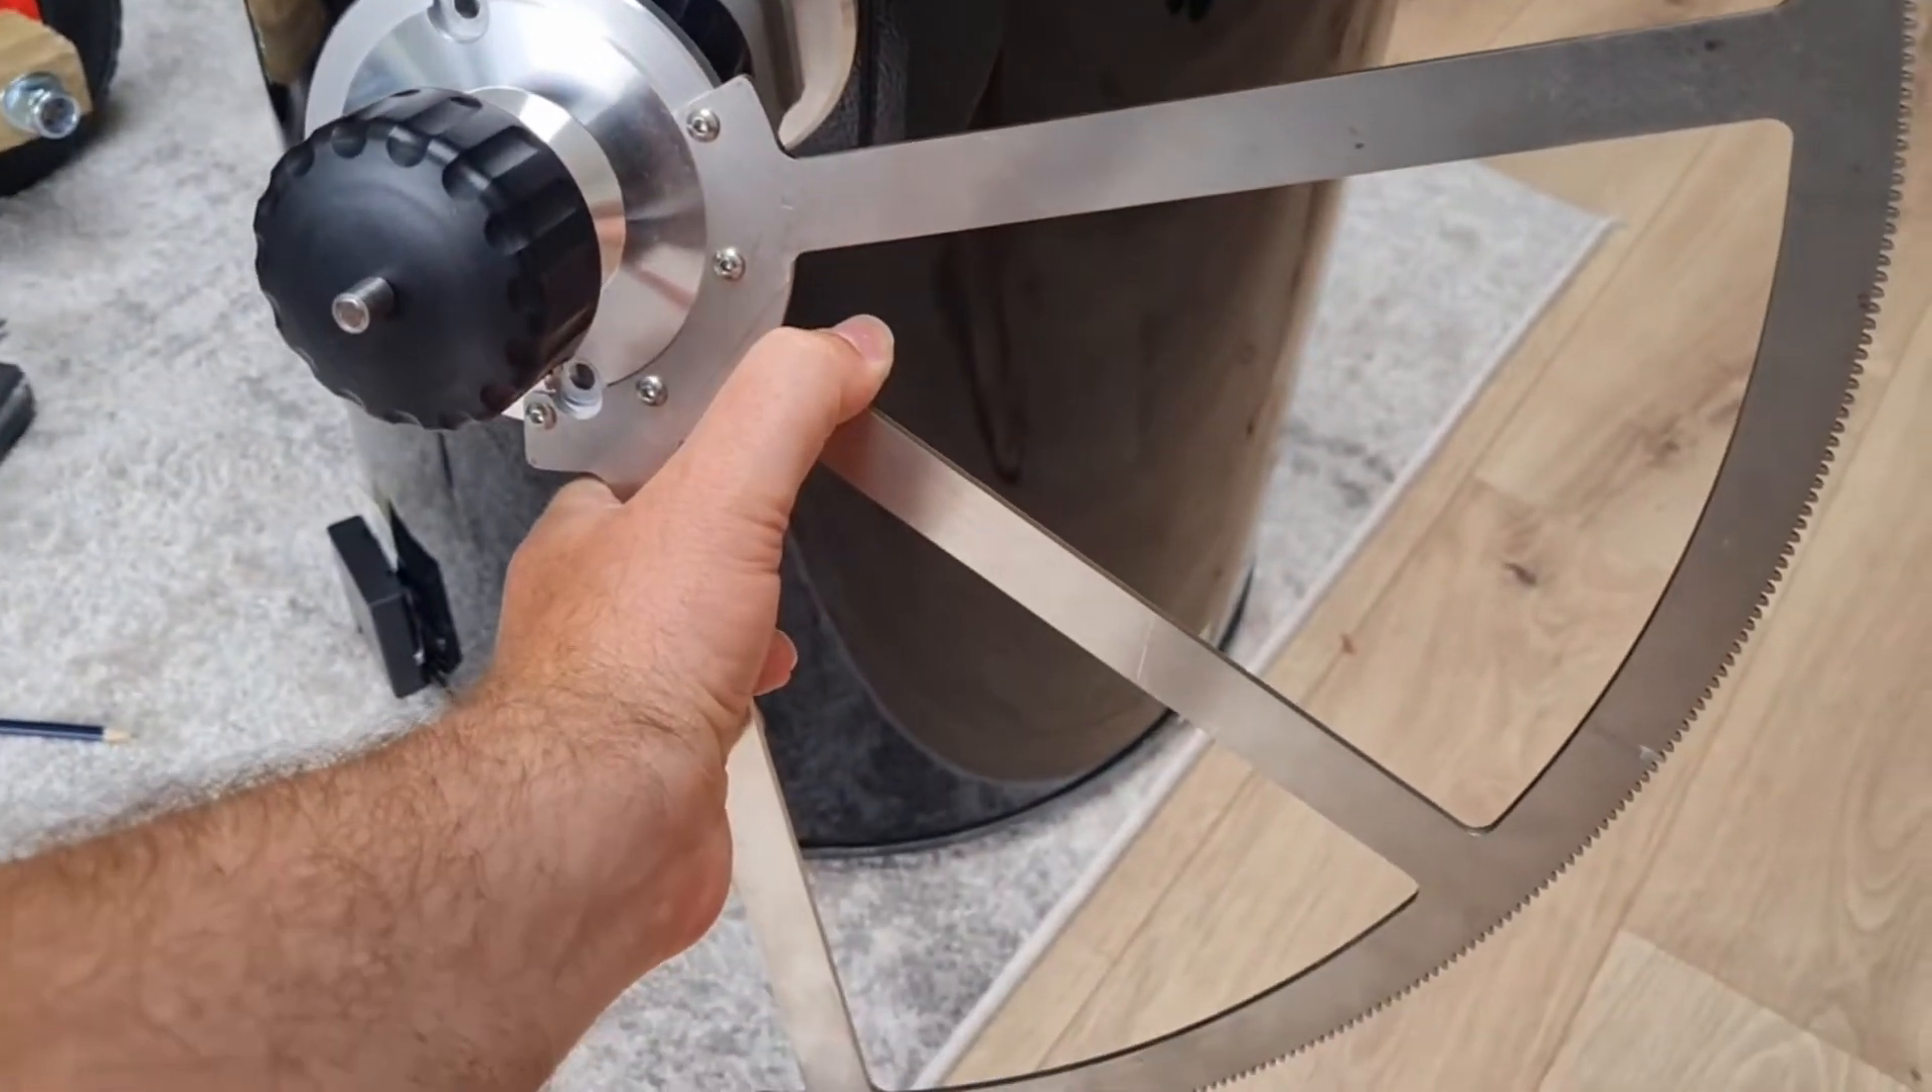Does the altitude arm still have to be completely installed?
No.